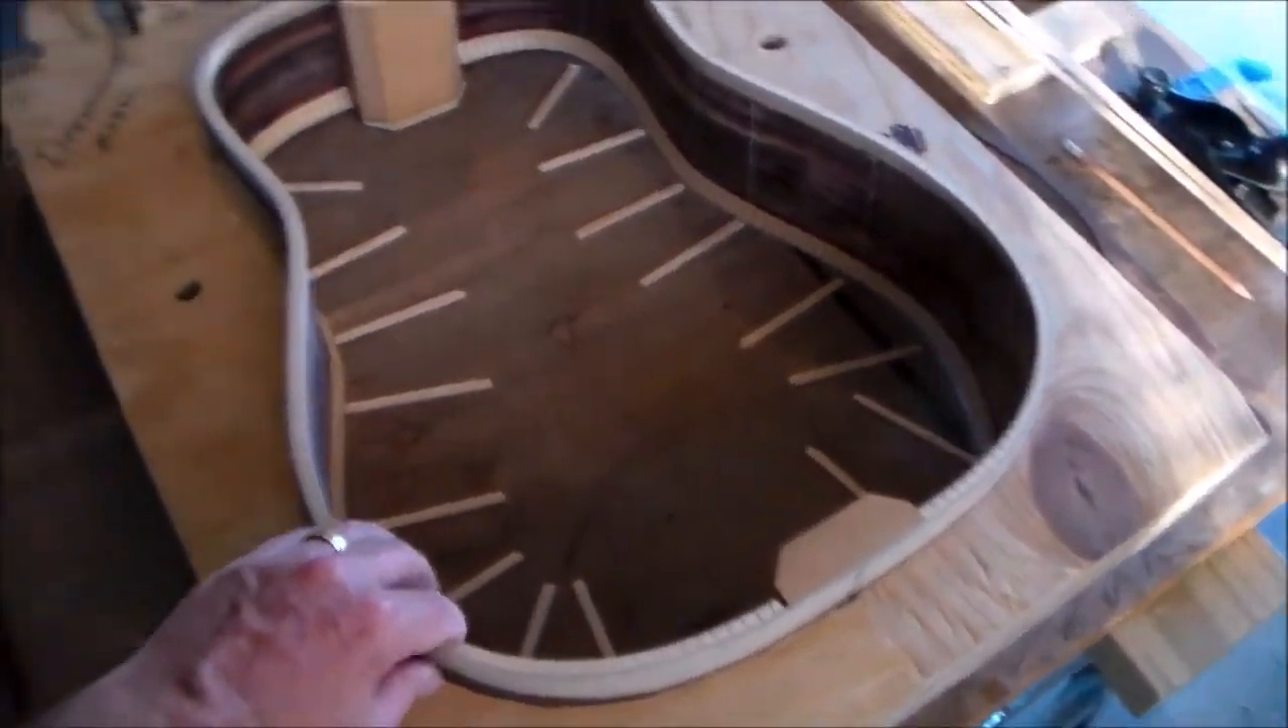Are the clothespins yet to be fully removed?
No.